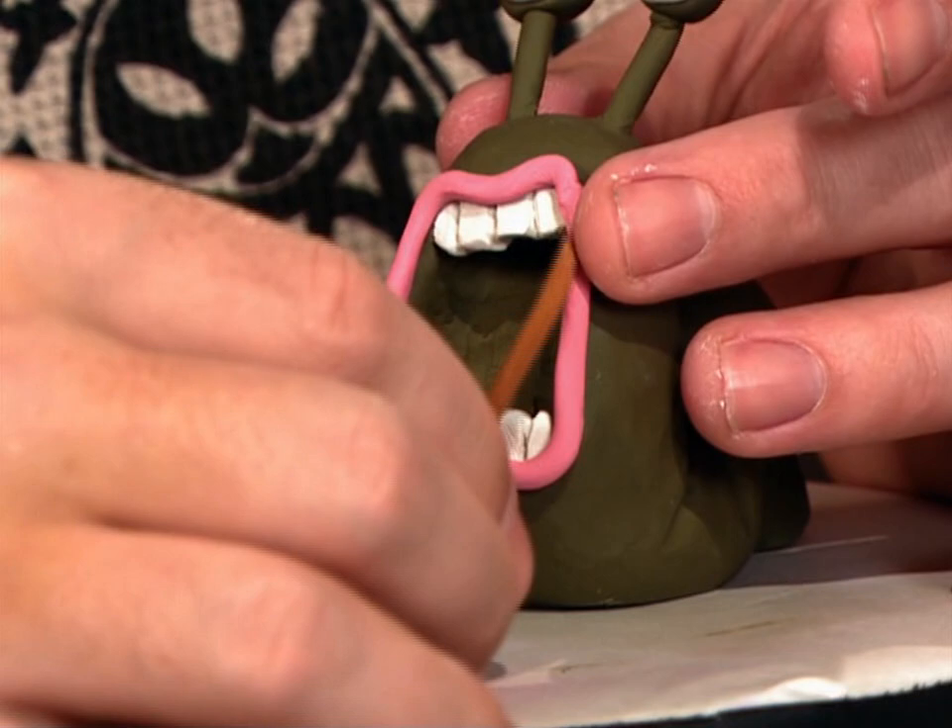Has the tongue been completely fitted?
No.